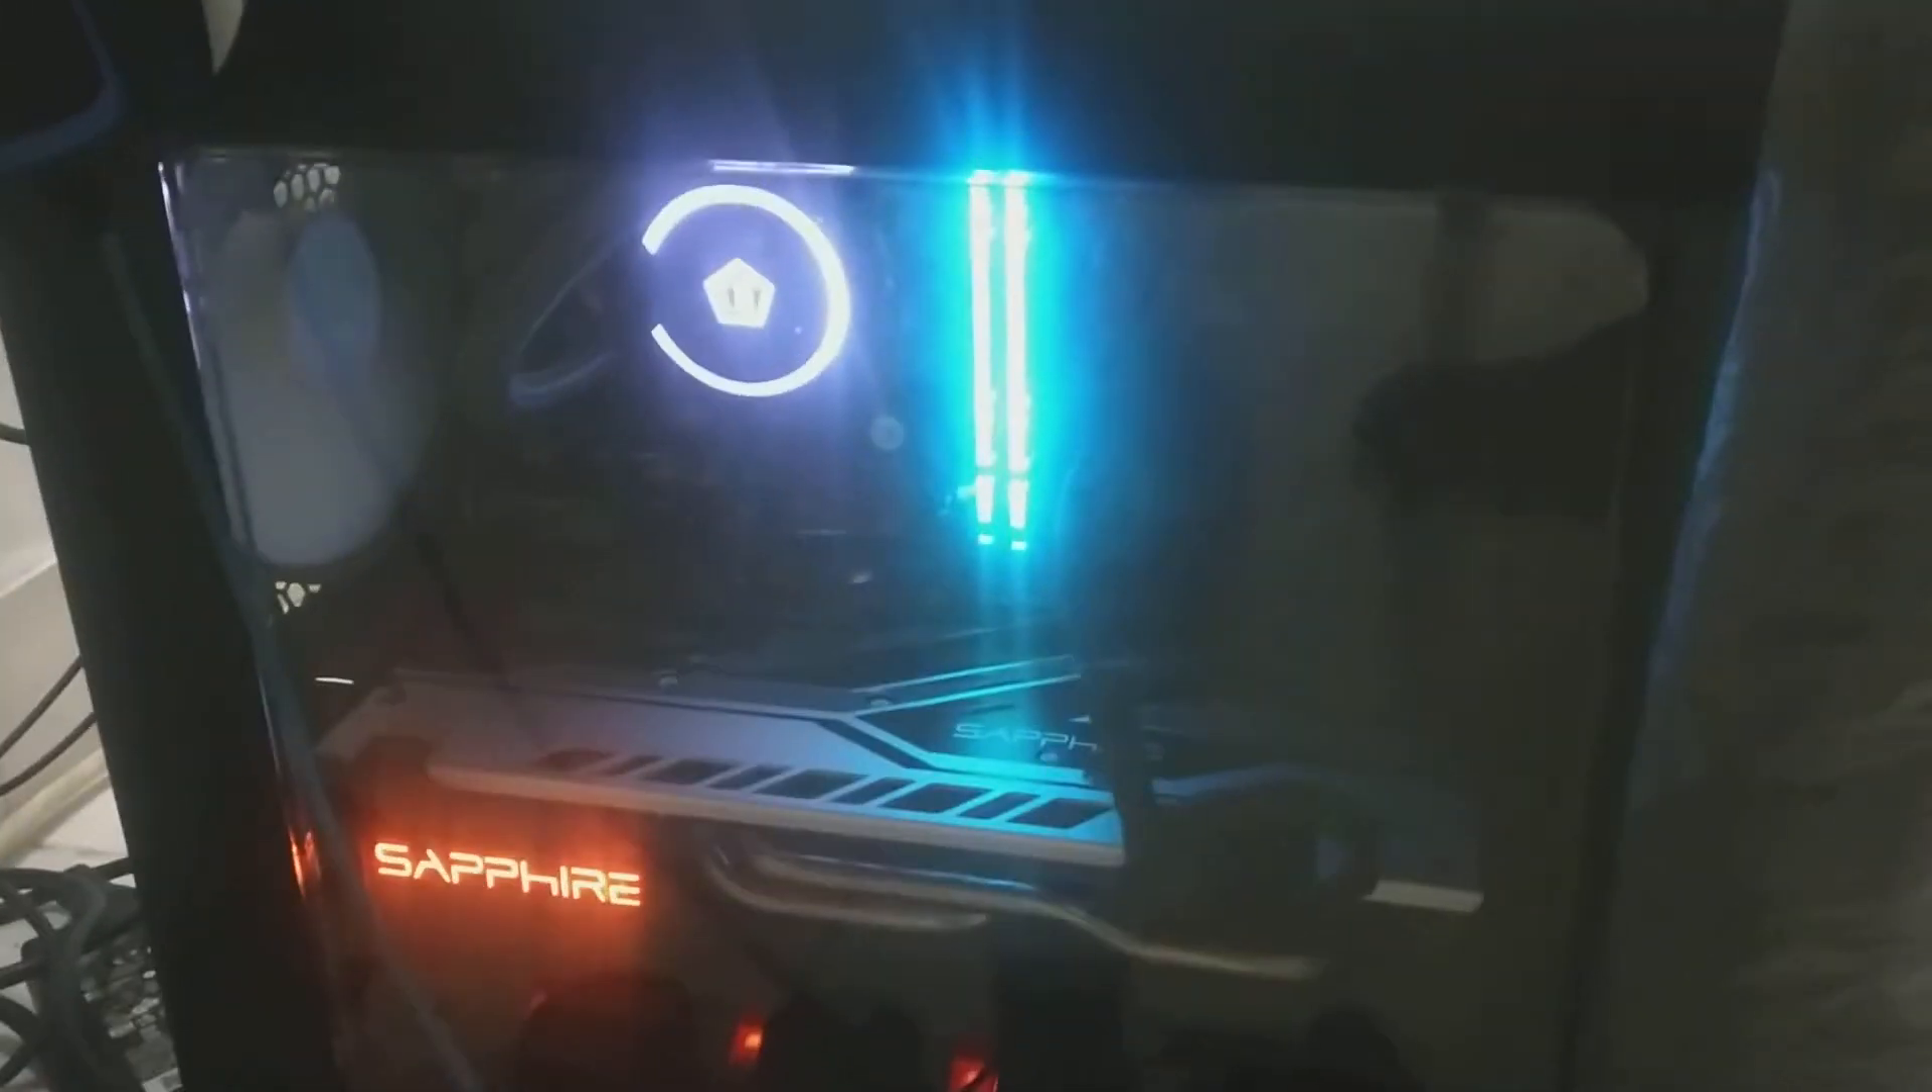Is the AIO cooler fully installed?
Yes.